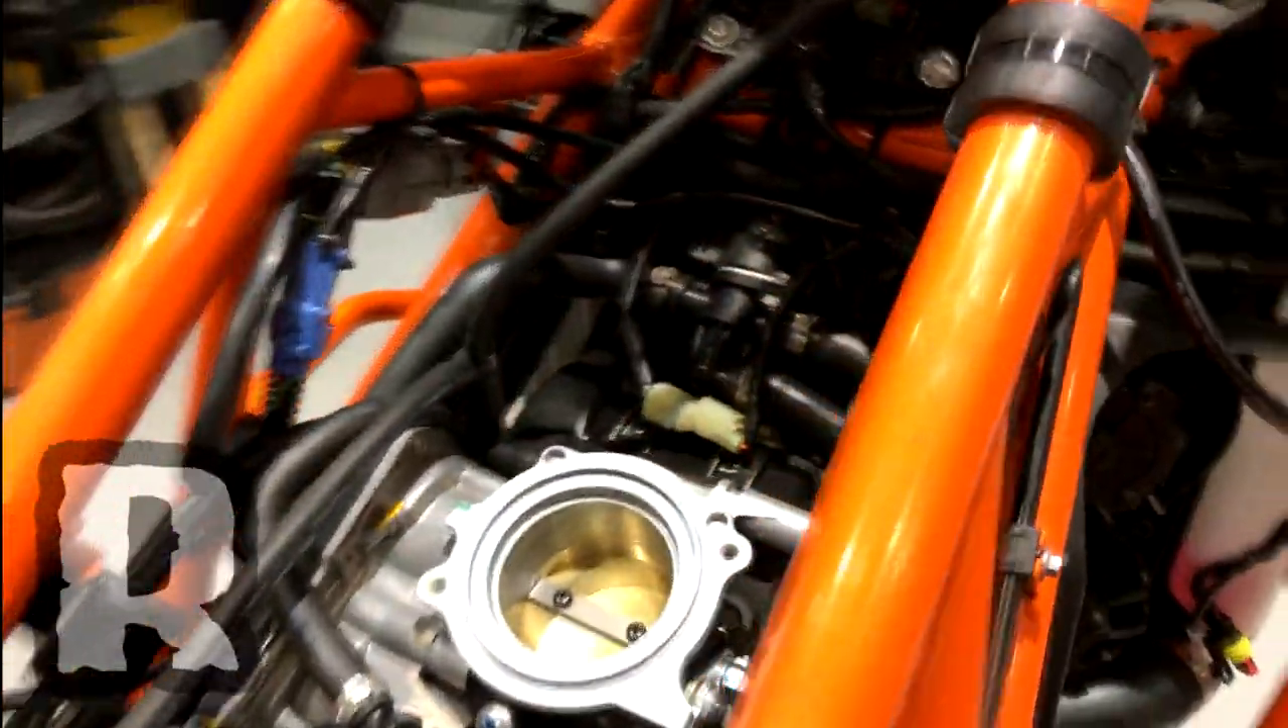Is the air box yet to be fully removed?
No.